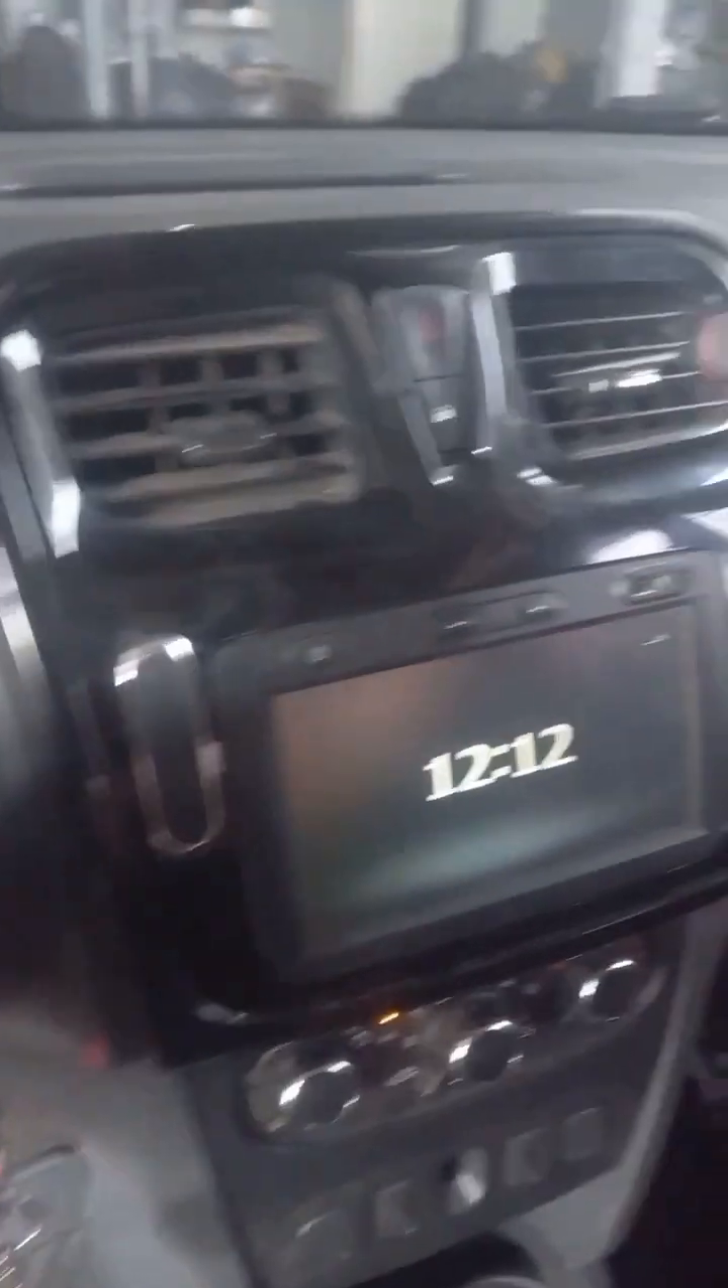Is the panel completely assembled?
Yes.